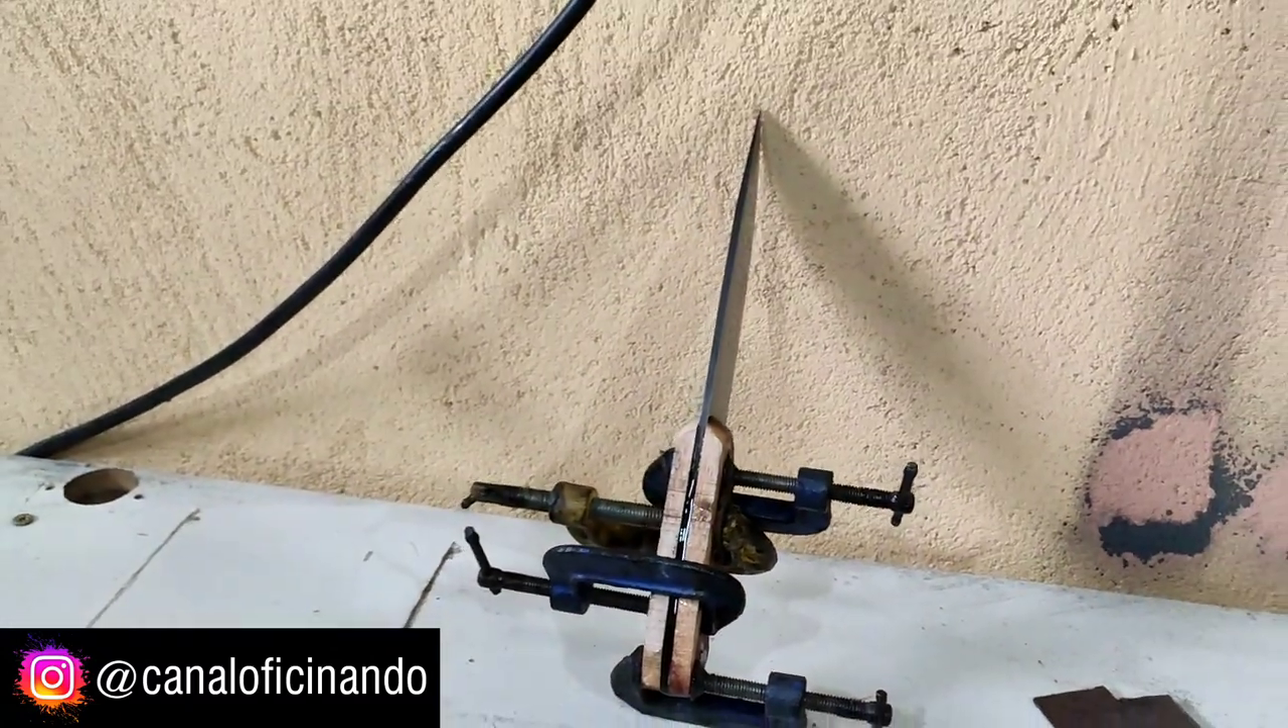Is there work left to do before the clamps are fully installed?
No.